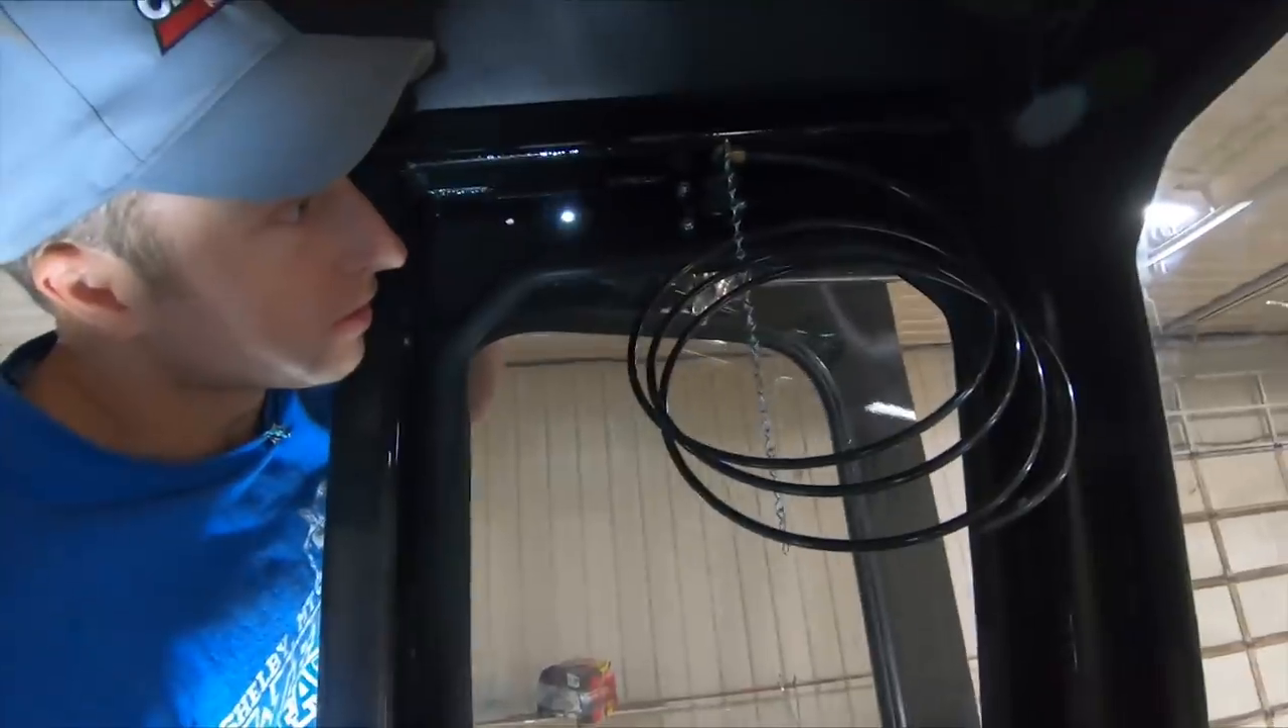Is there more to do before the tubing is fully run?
Yes.